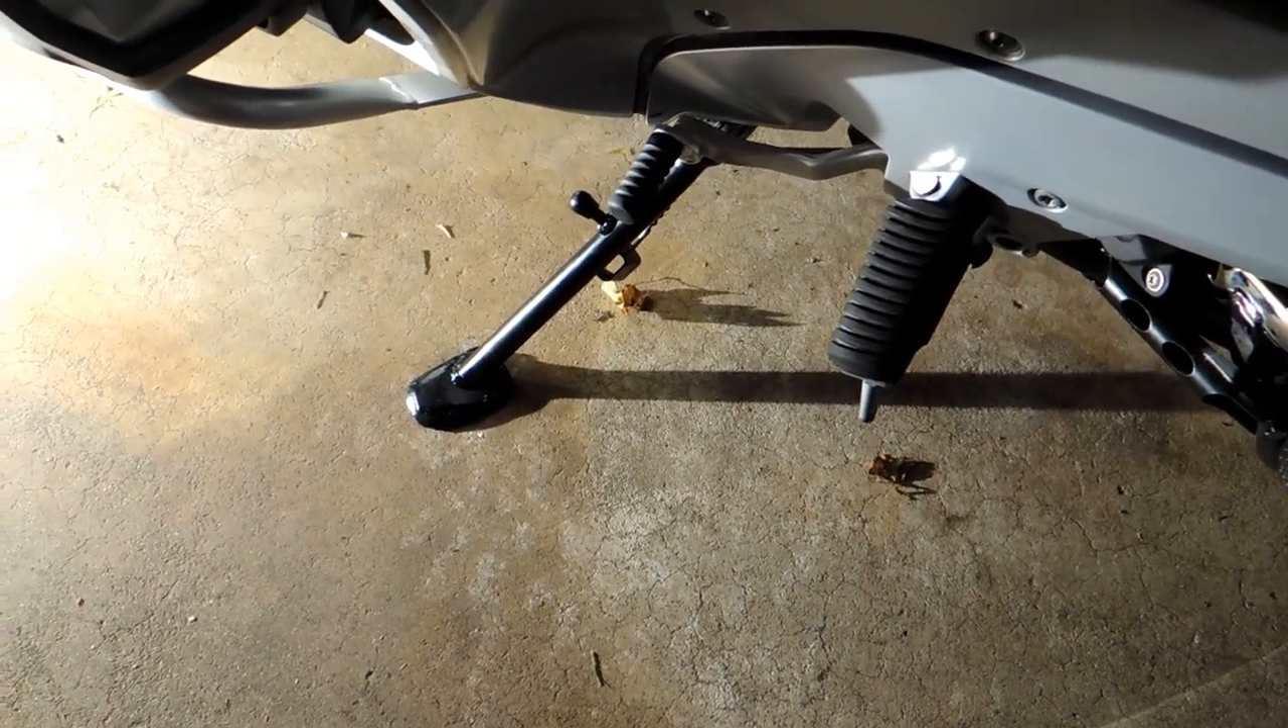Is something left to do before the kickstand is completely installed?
No.